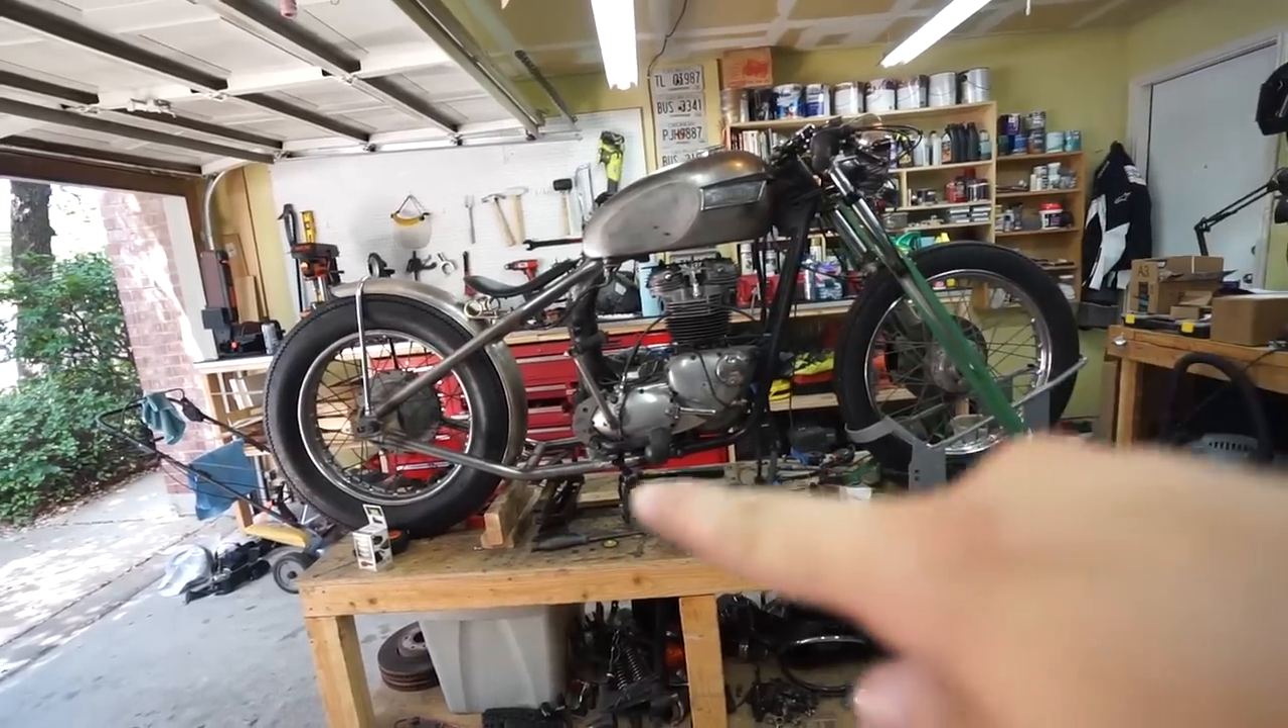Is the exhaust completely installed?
No.